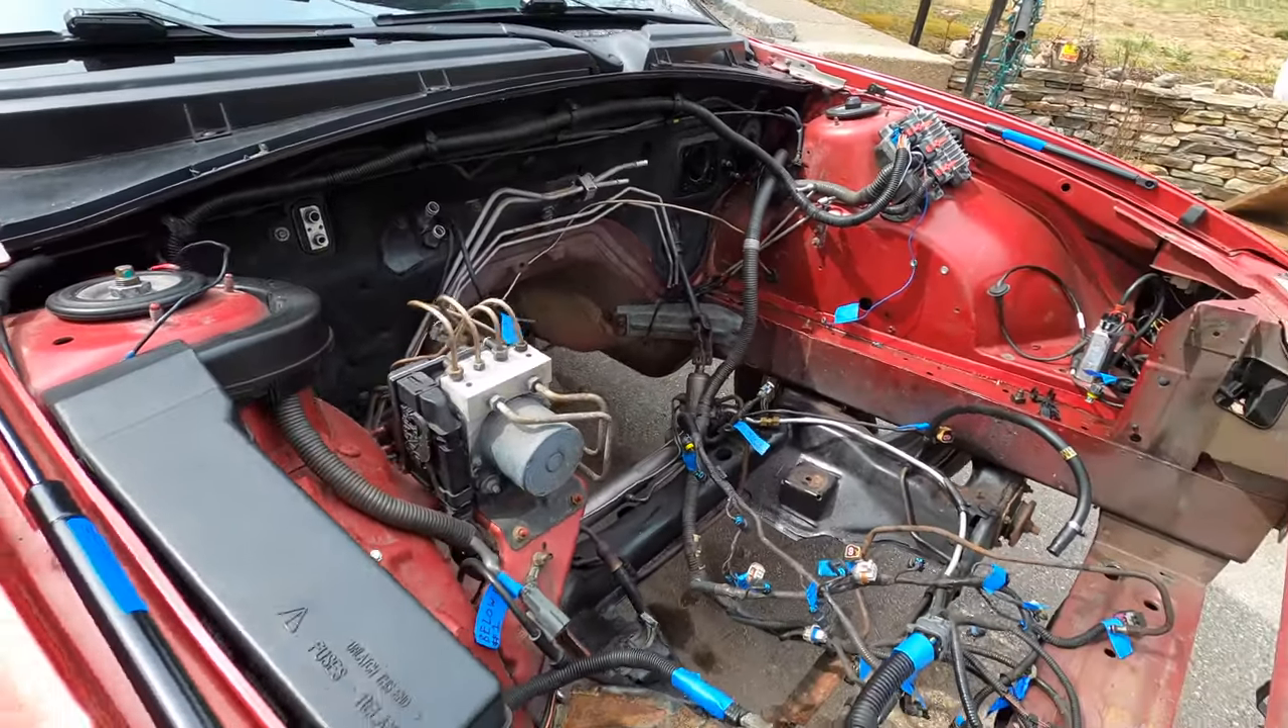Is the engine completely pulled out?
Yes.